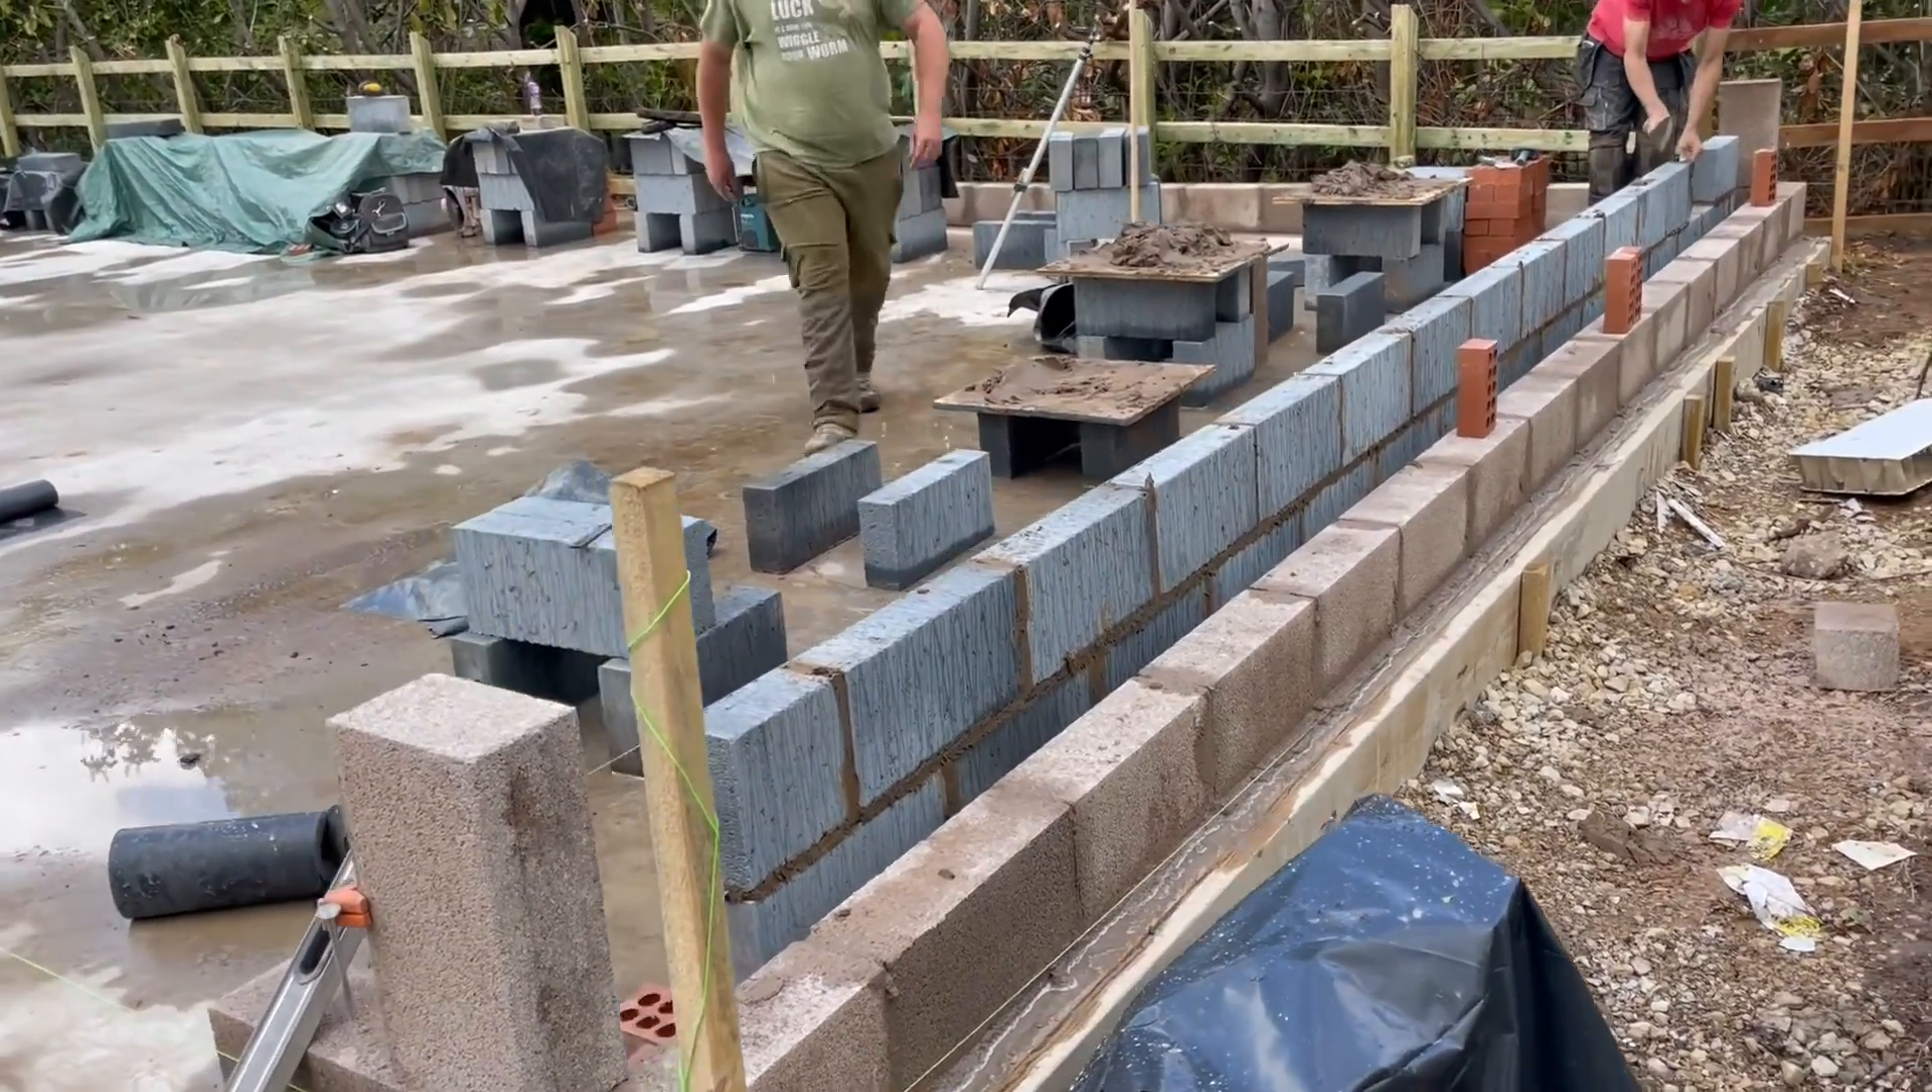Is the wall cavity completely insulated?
No.